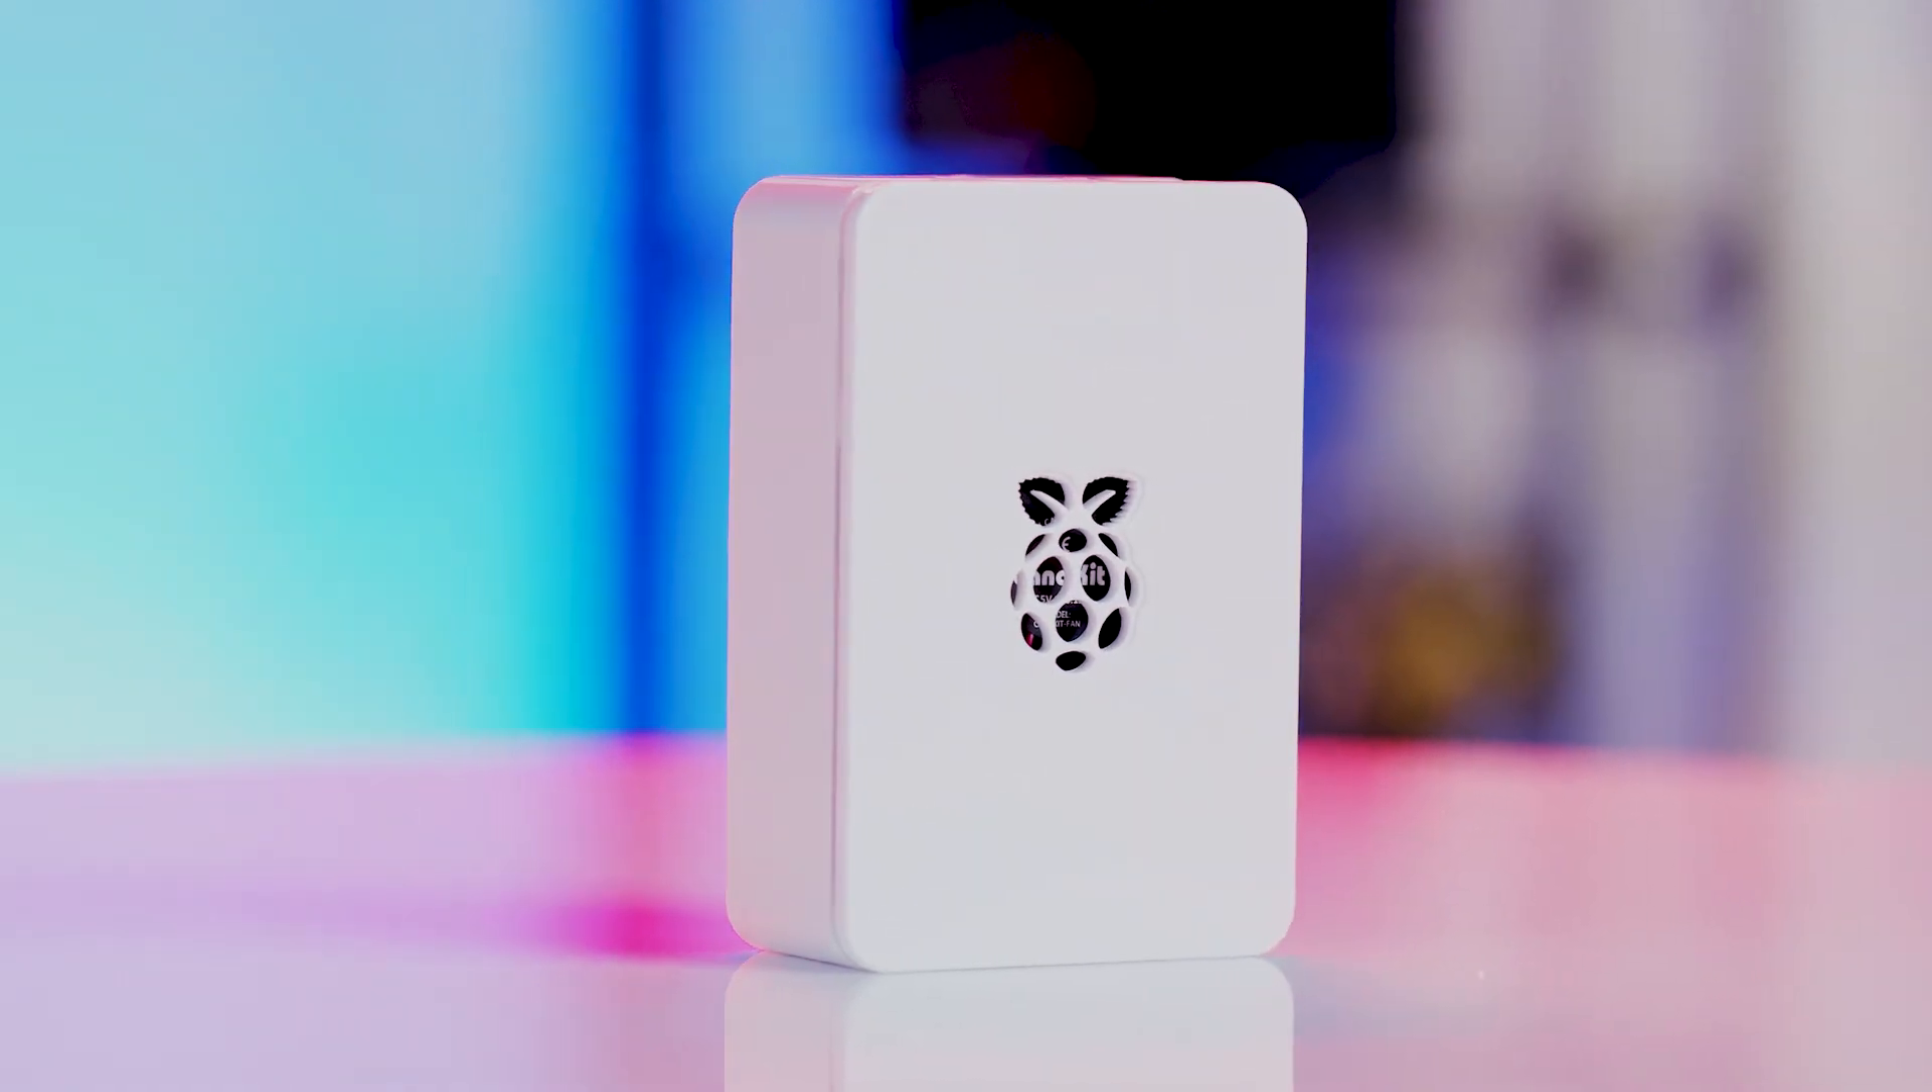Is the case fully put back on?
Yes.